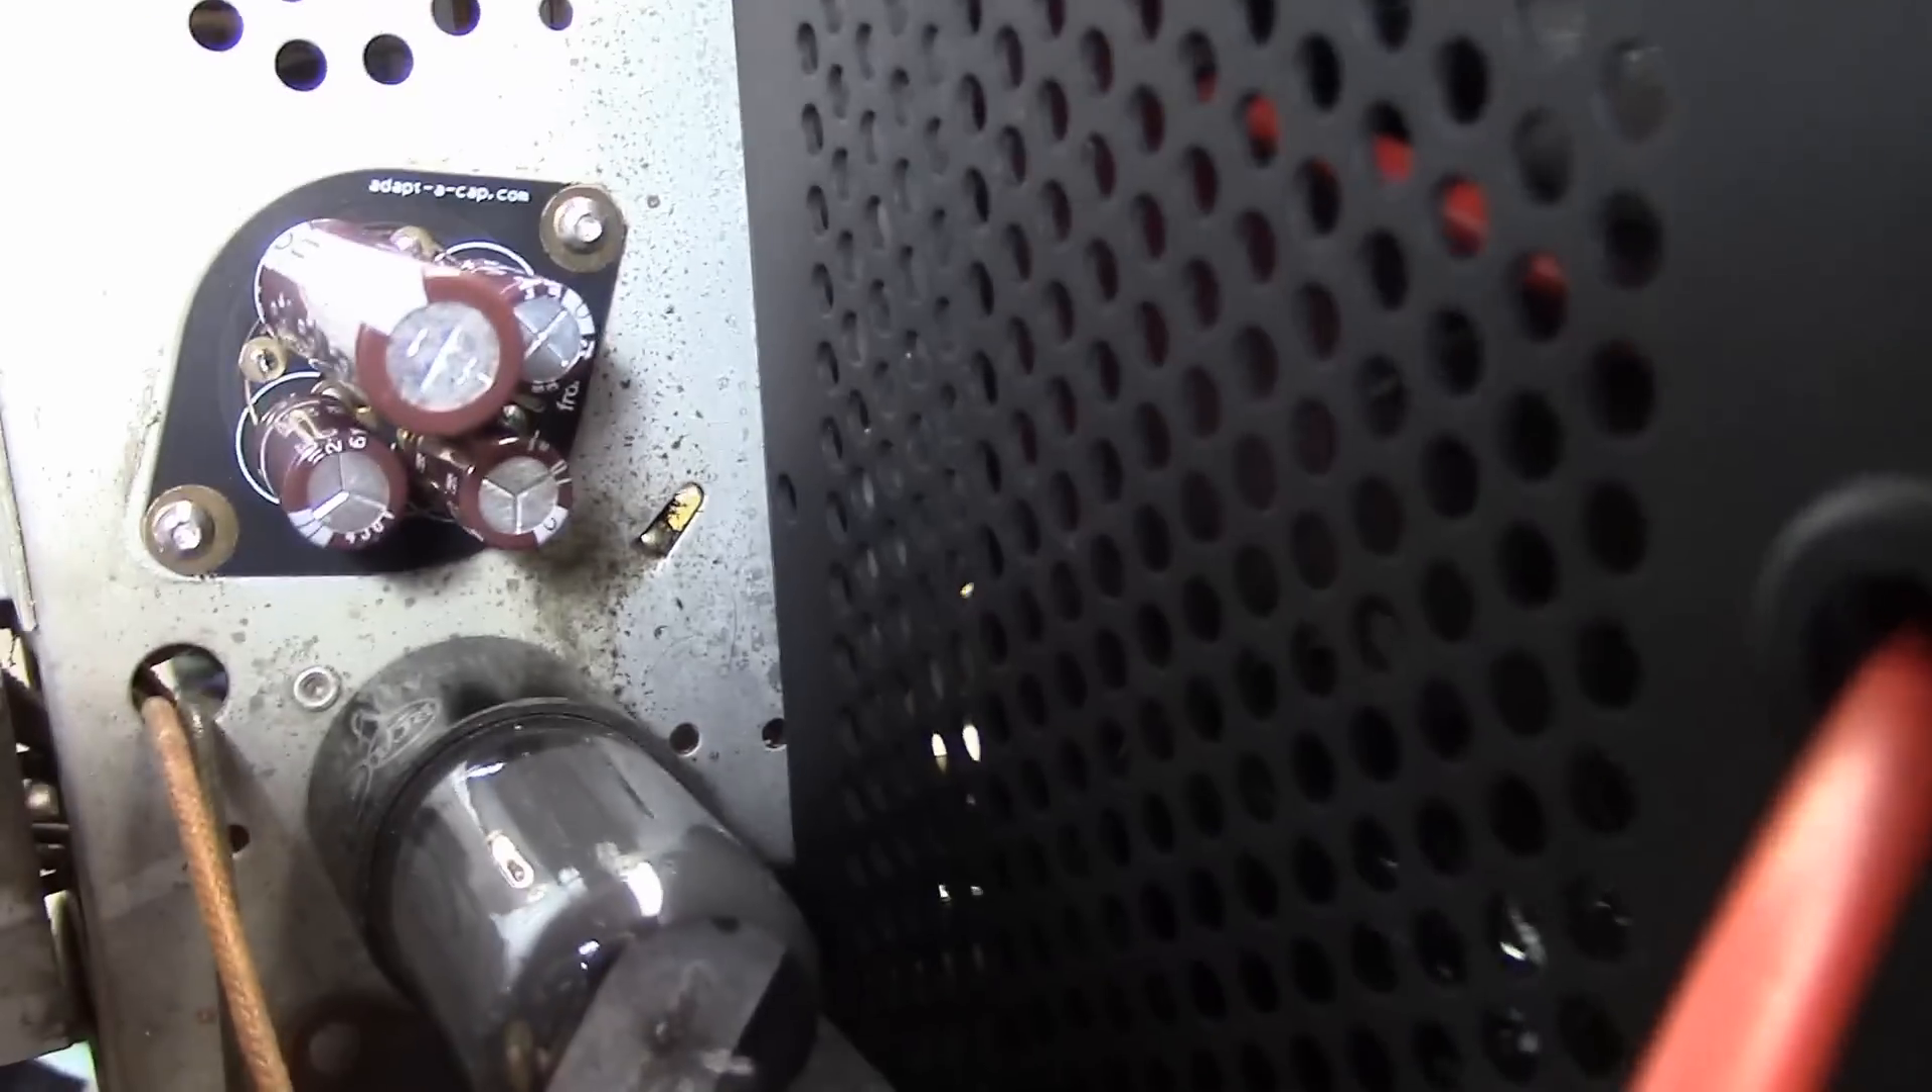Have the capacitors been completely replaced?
Yes.